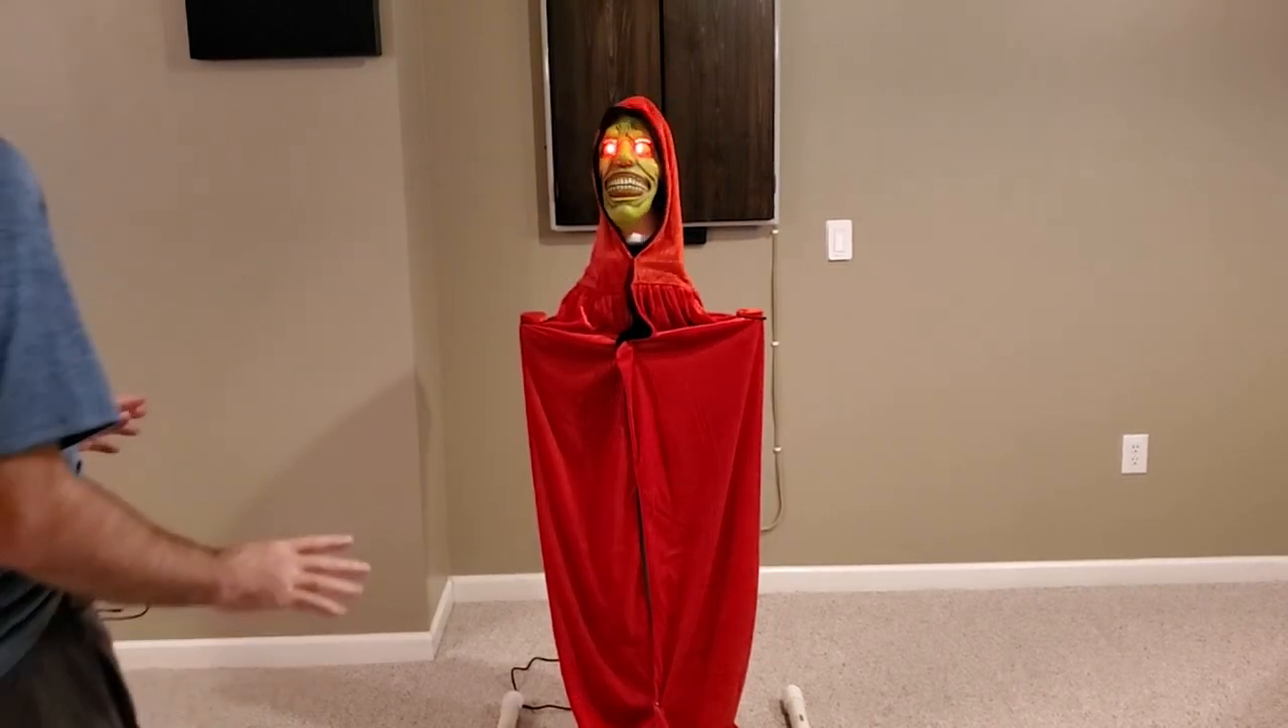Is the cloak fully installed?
Yes.